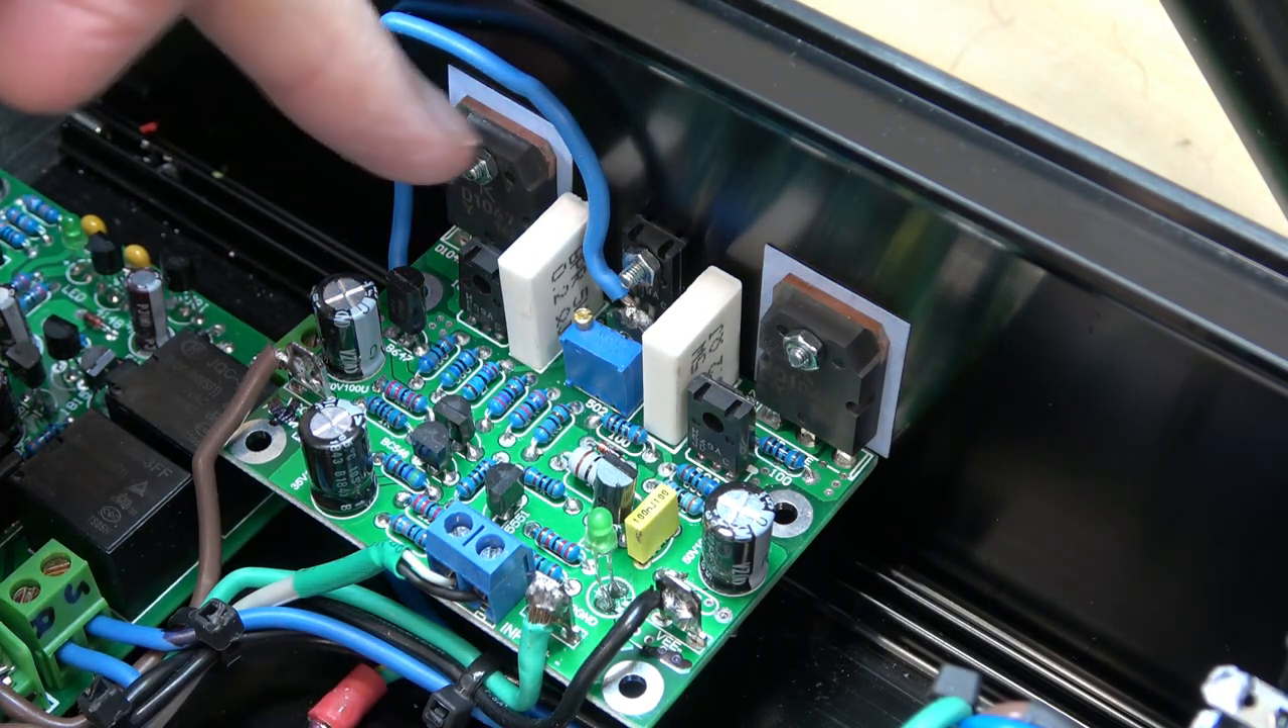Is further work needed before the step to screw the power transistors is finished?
No.